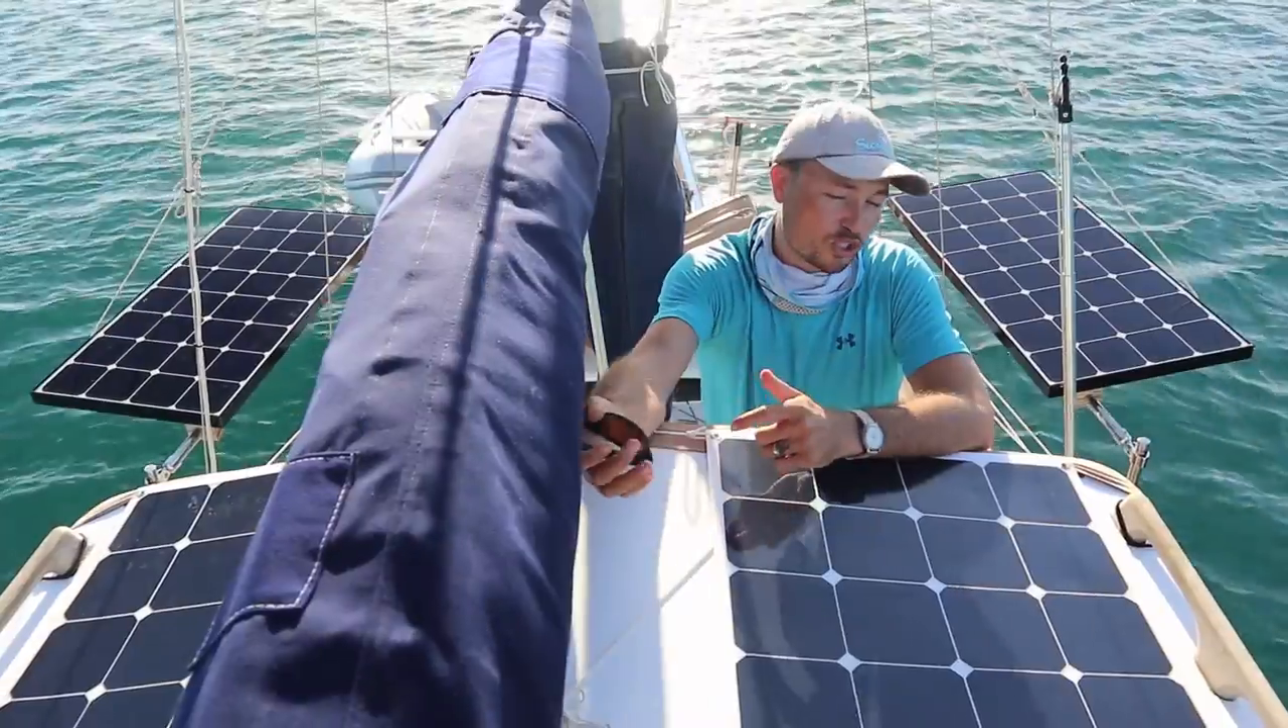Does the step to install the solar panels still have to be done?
No.